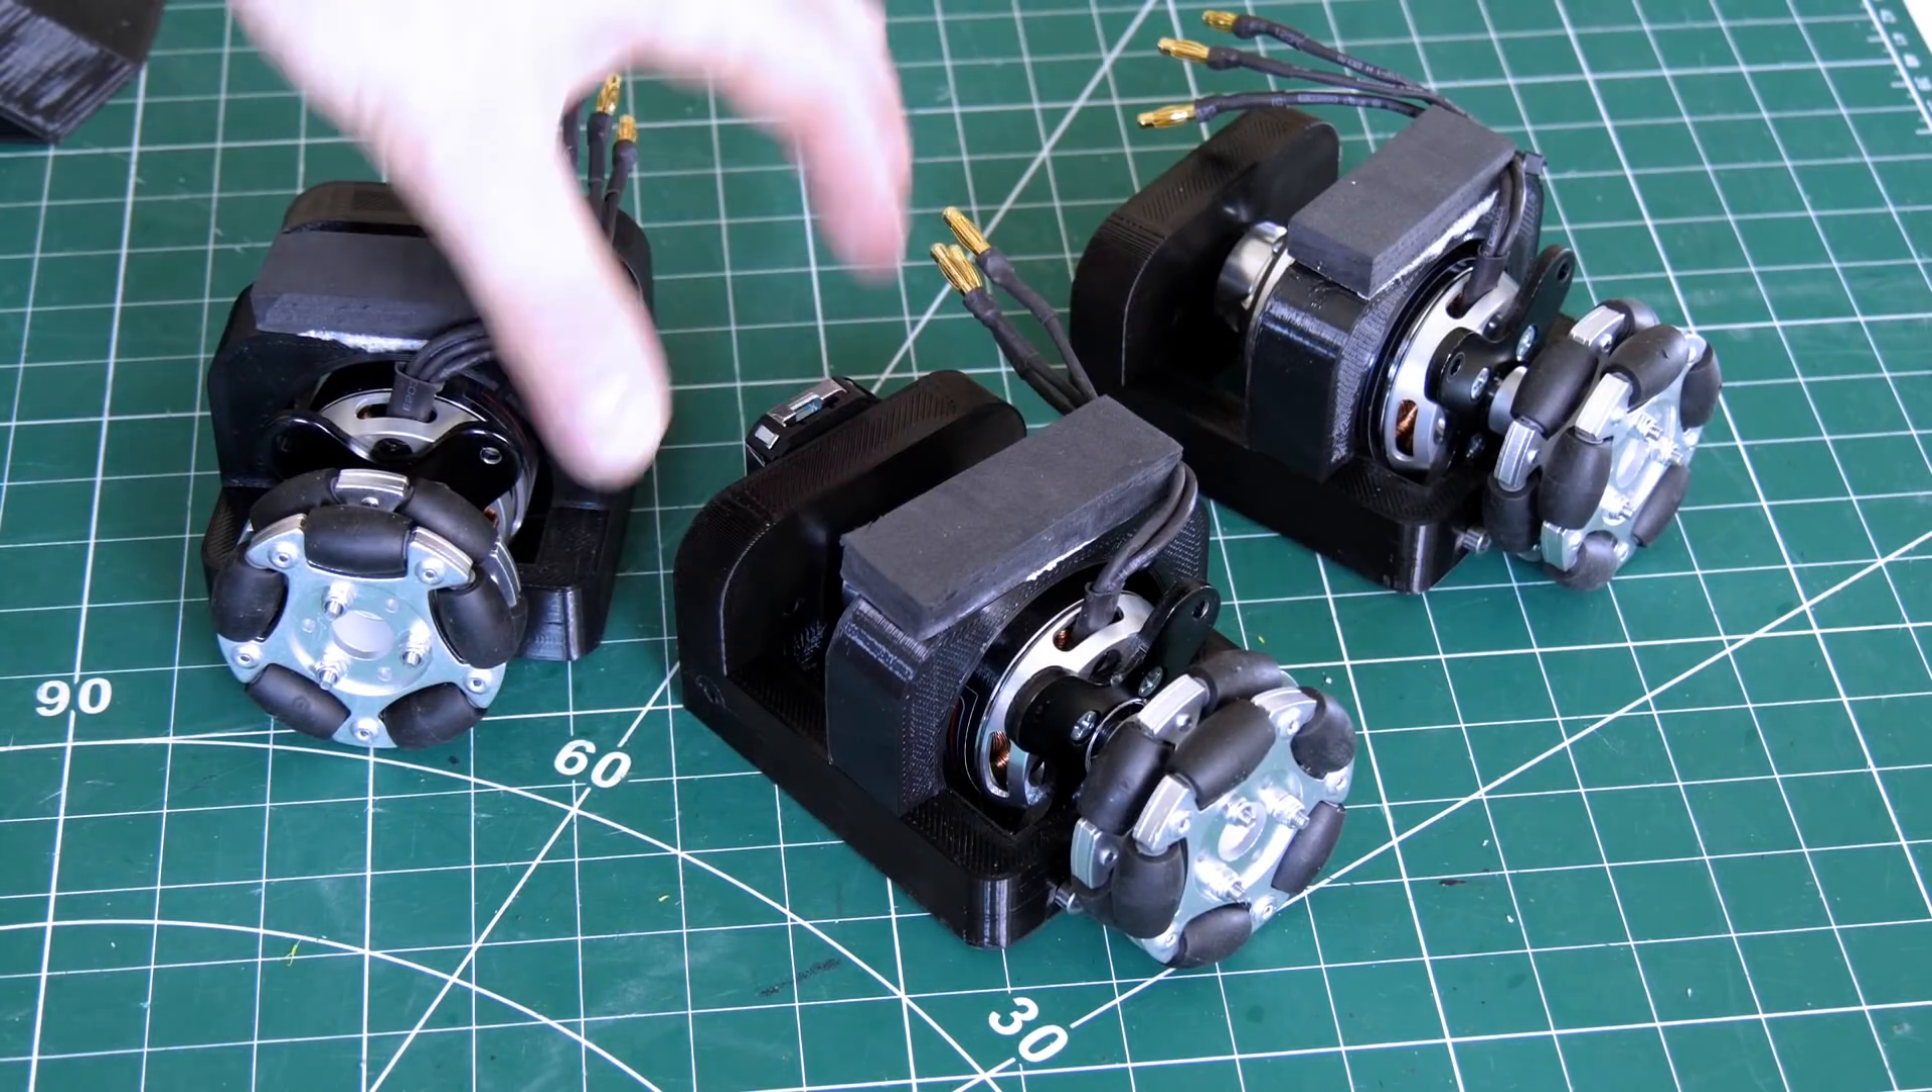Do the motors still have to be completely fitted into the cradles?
No.